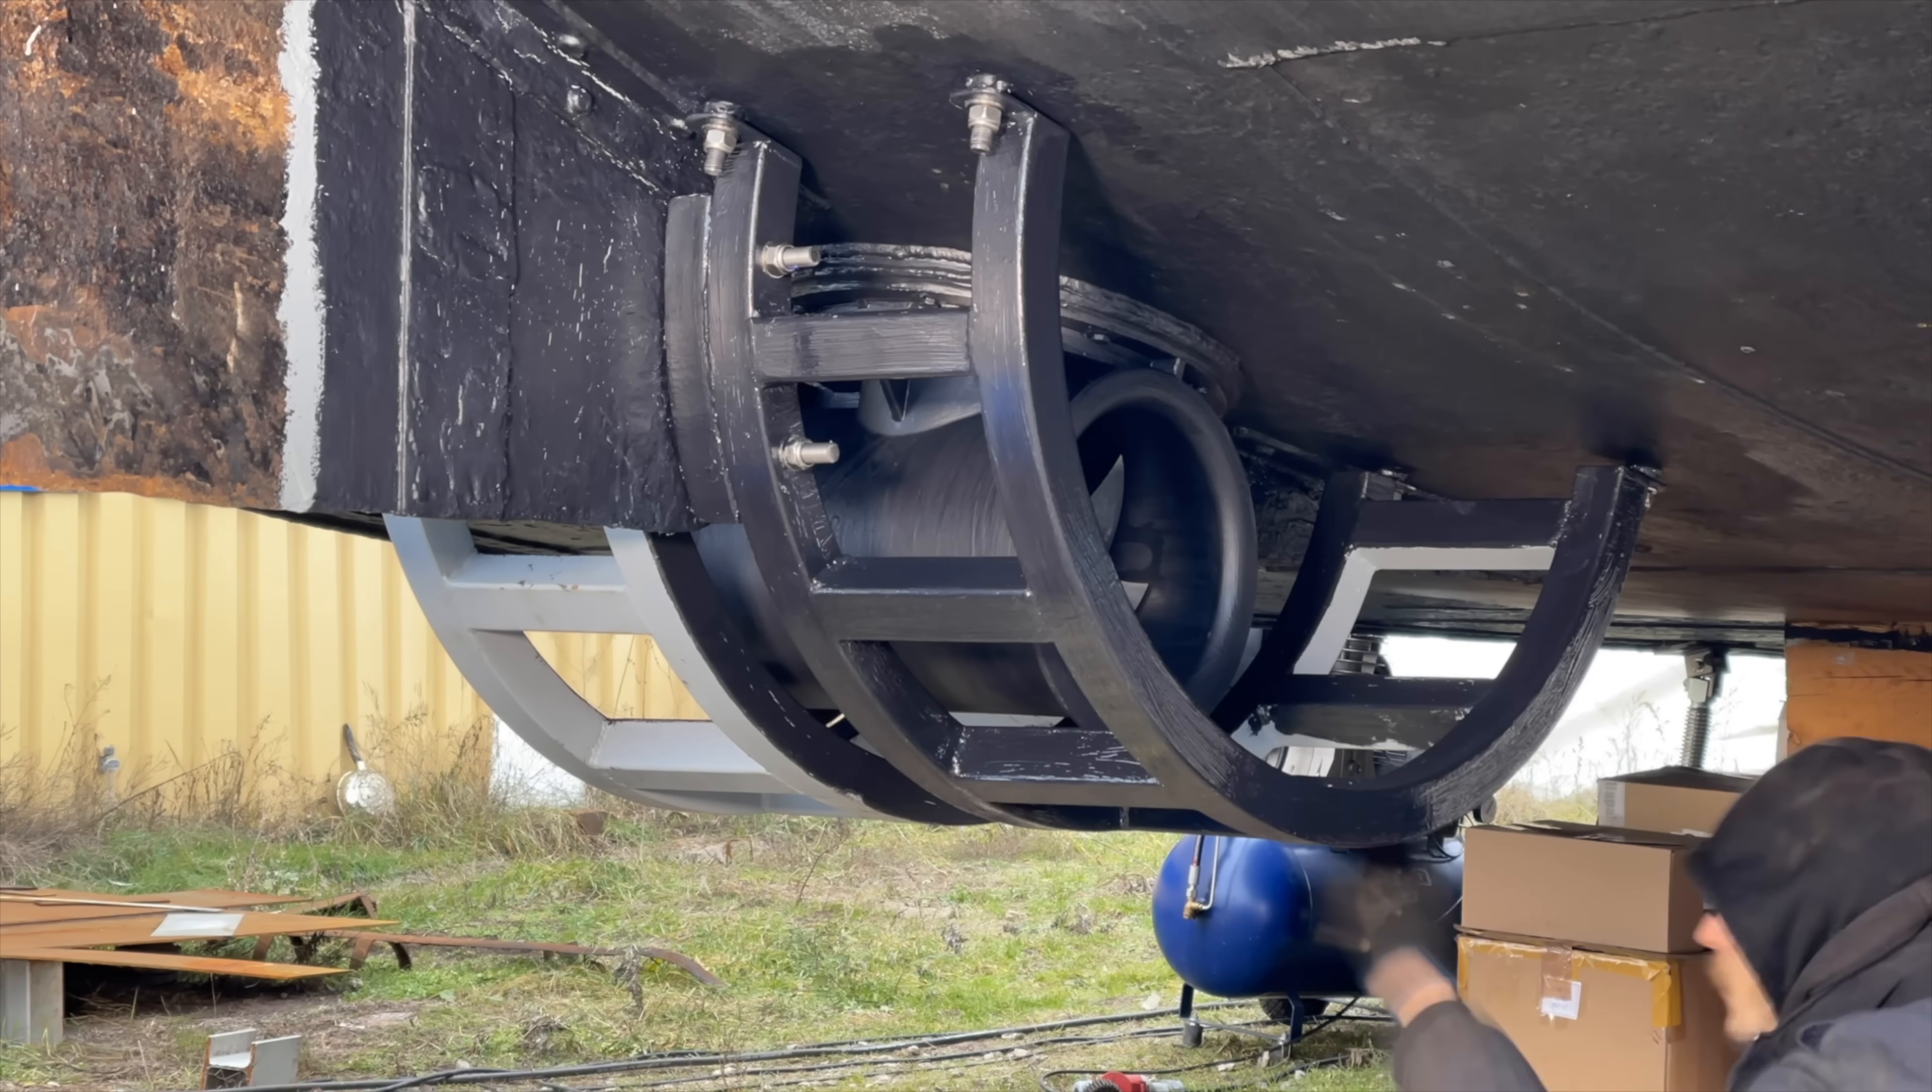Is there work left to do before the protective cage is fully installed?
No.